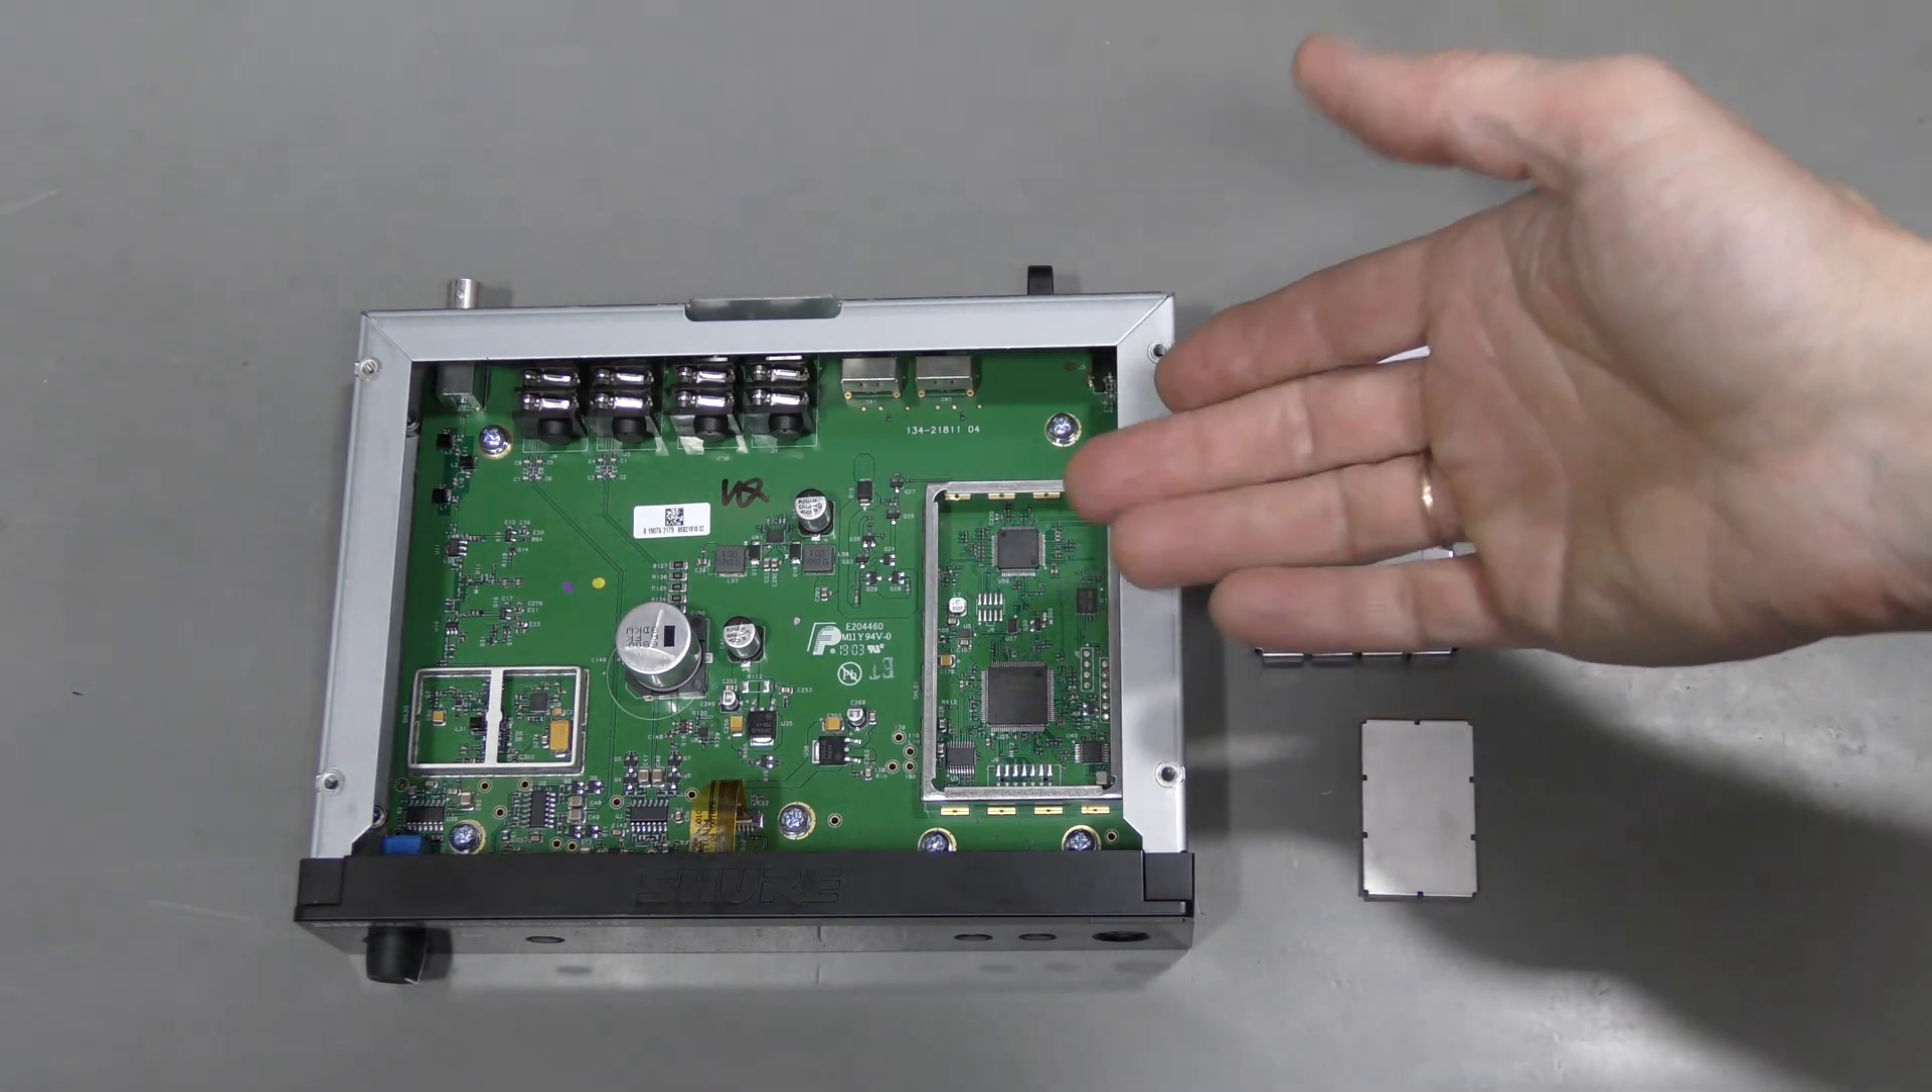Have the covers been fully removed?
Yes.